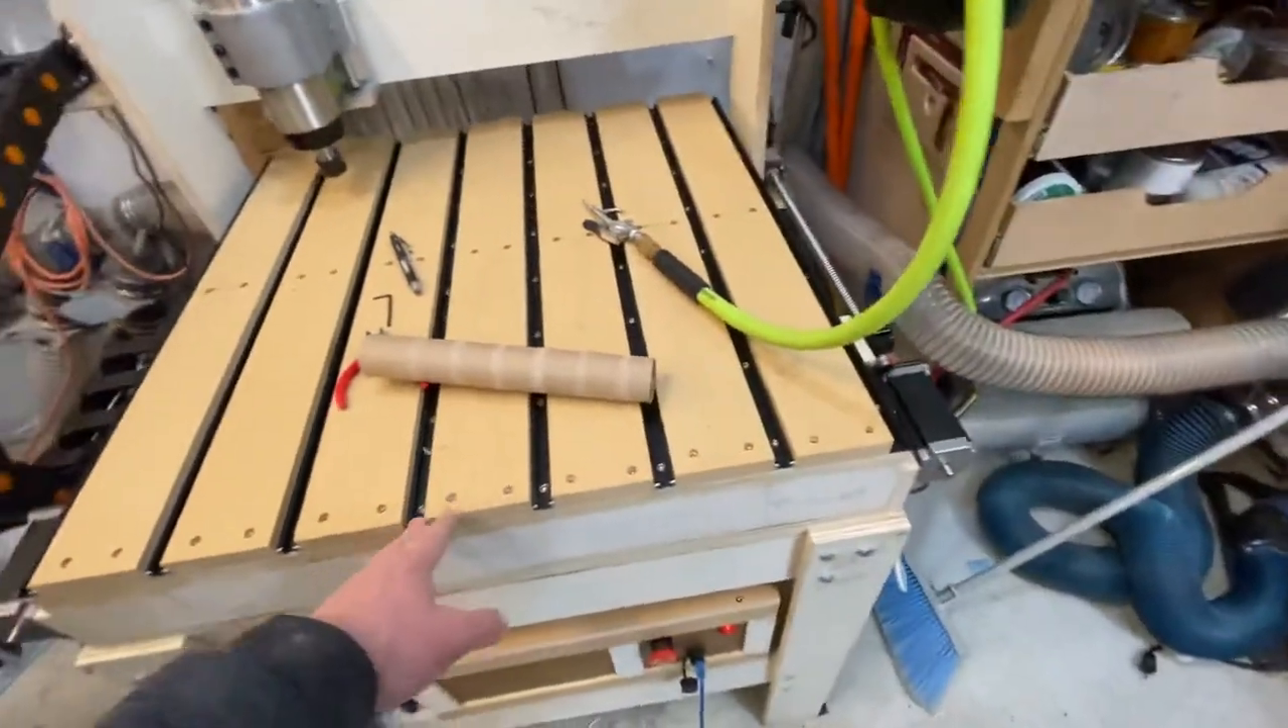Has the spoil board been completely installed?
Yes.